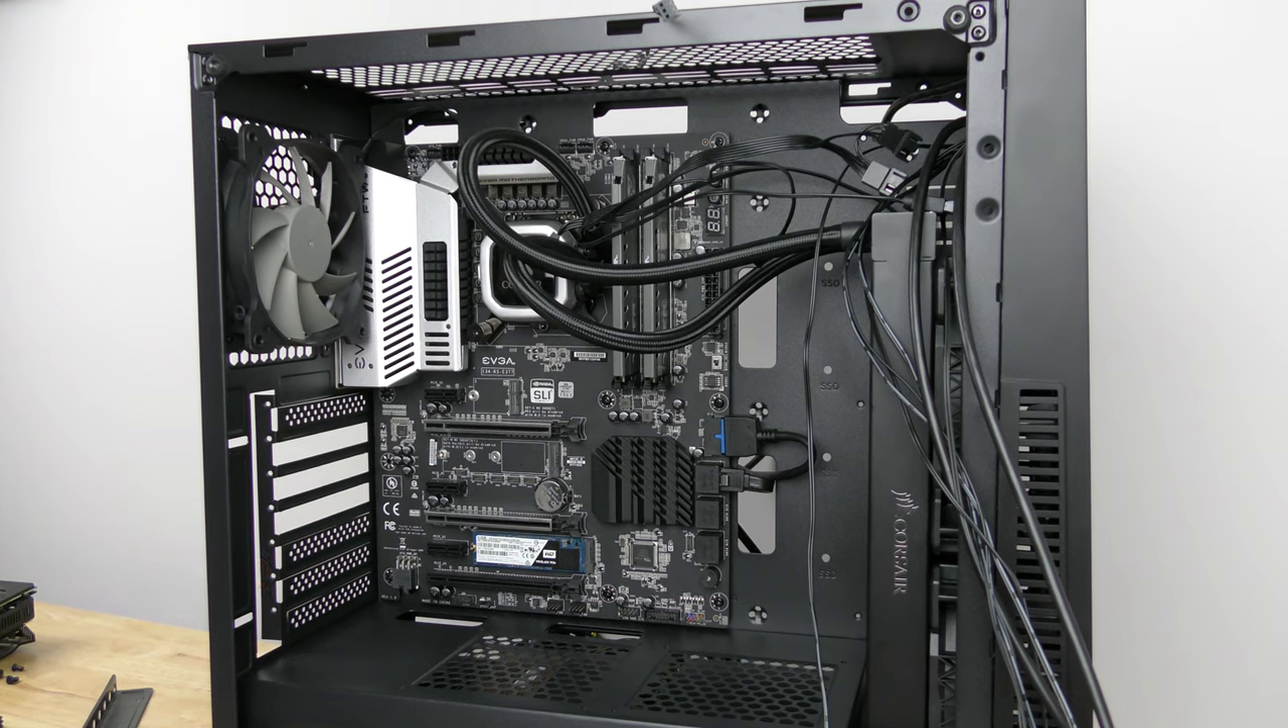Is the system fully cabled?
No.